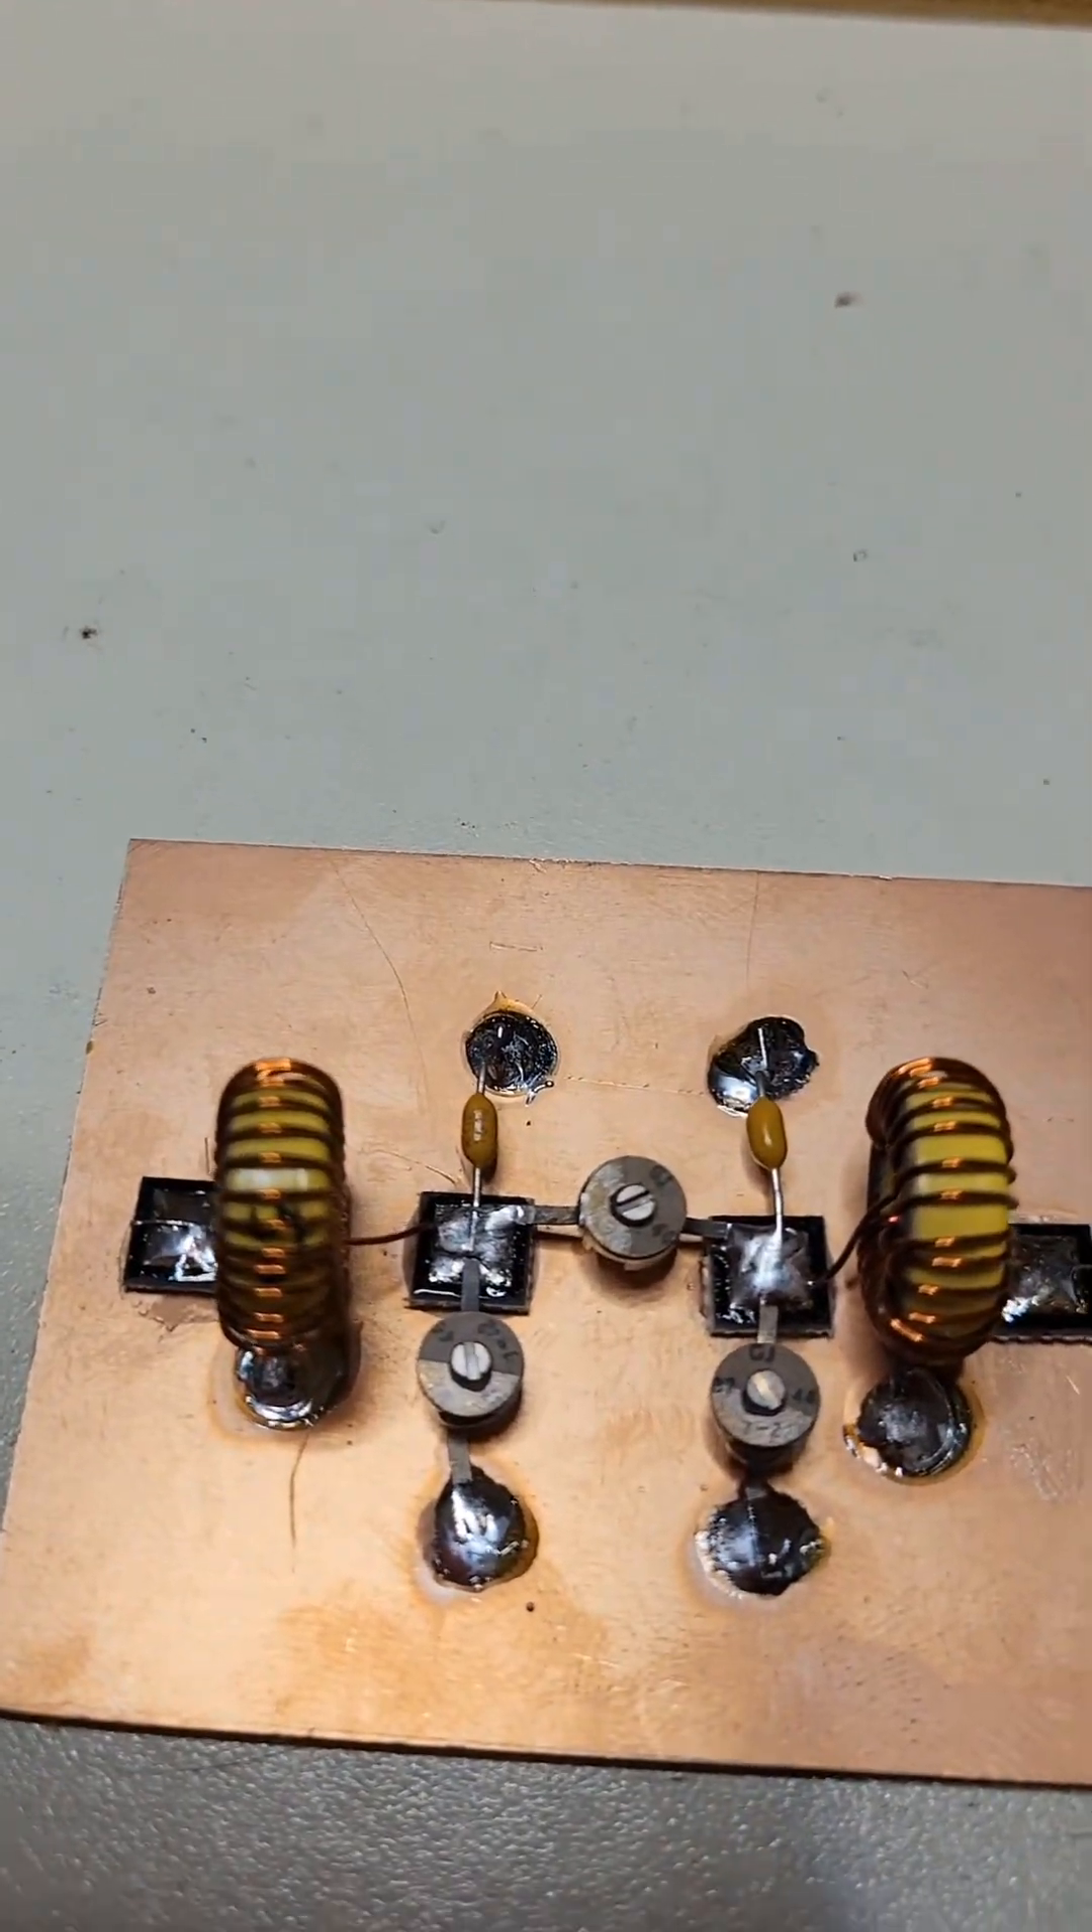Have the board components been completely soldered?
Yes.